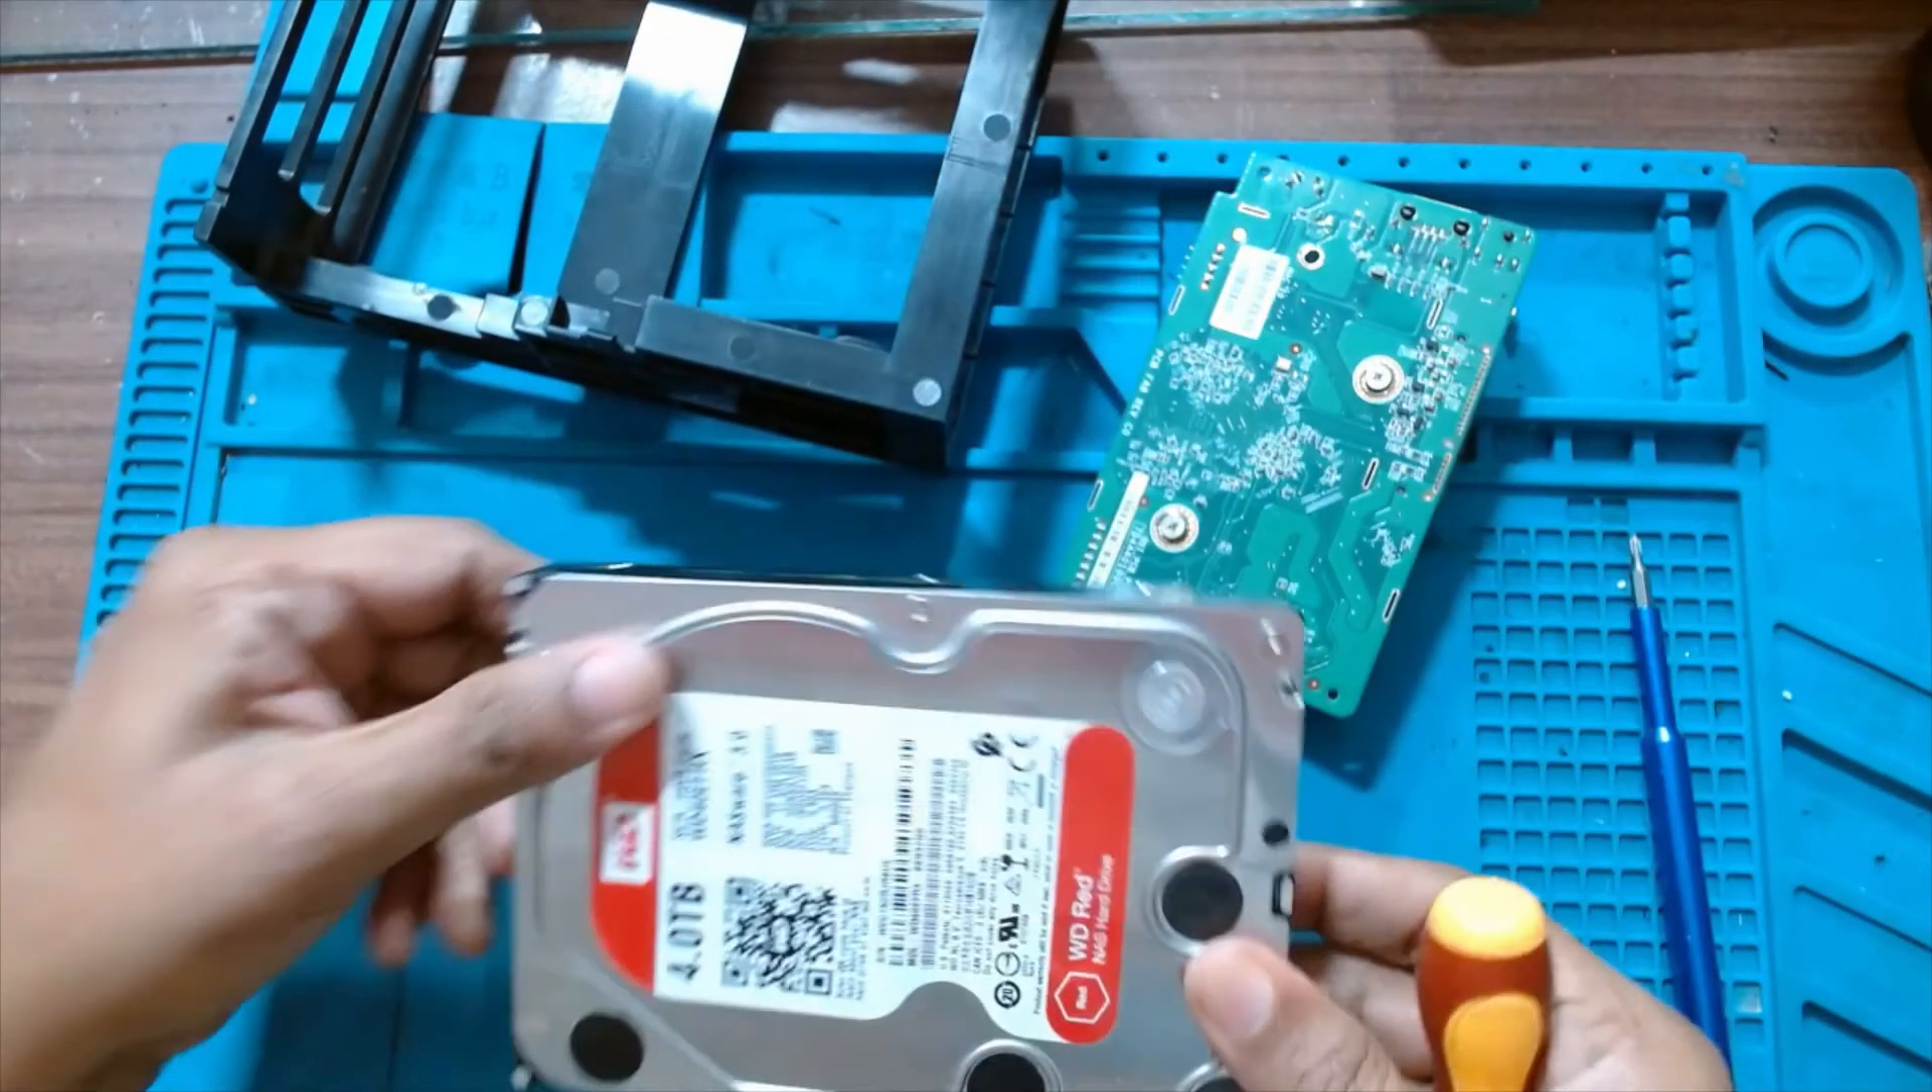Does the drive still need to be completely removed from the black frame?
No.